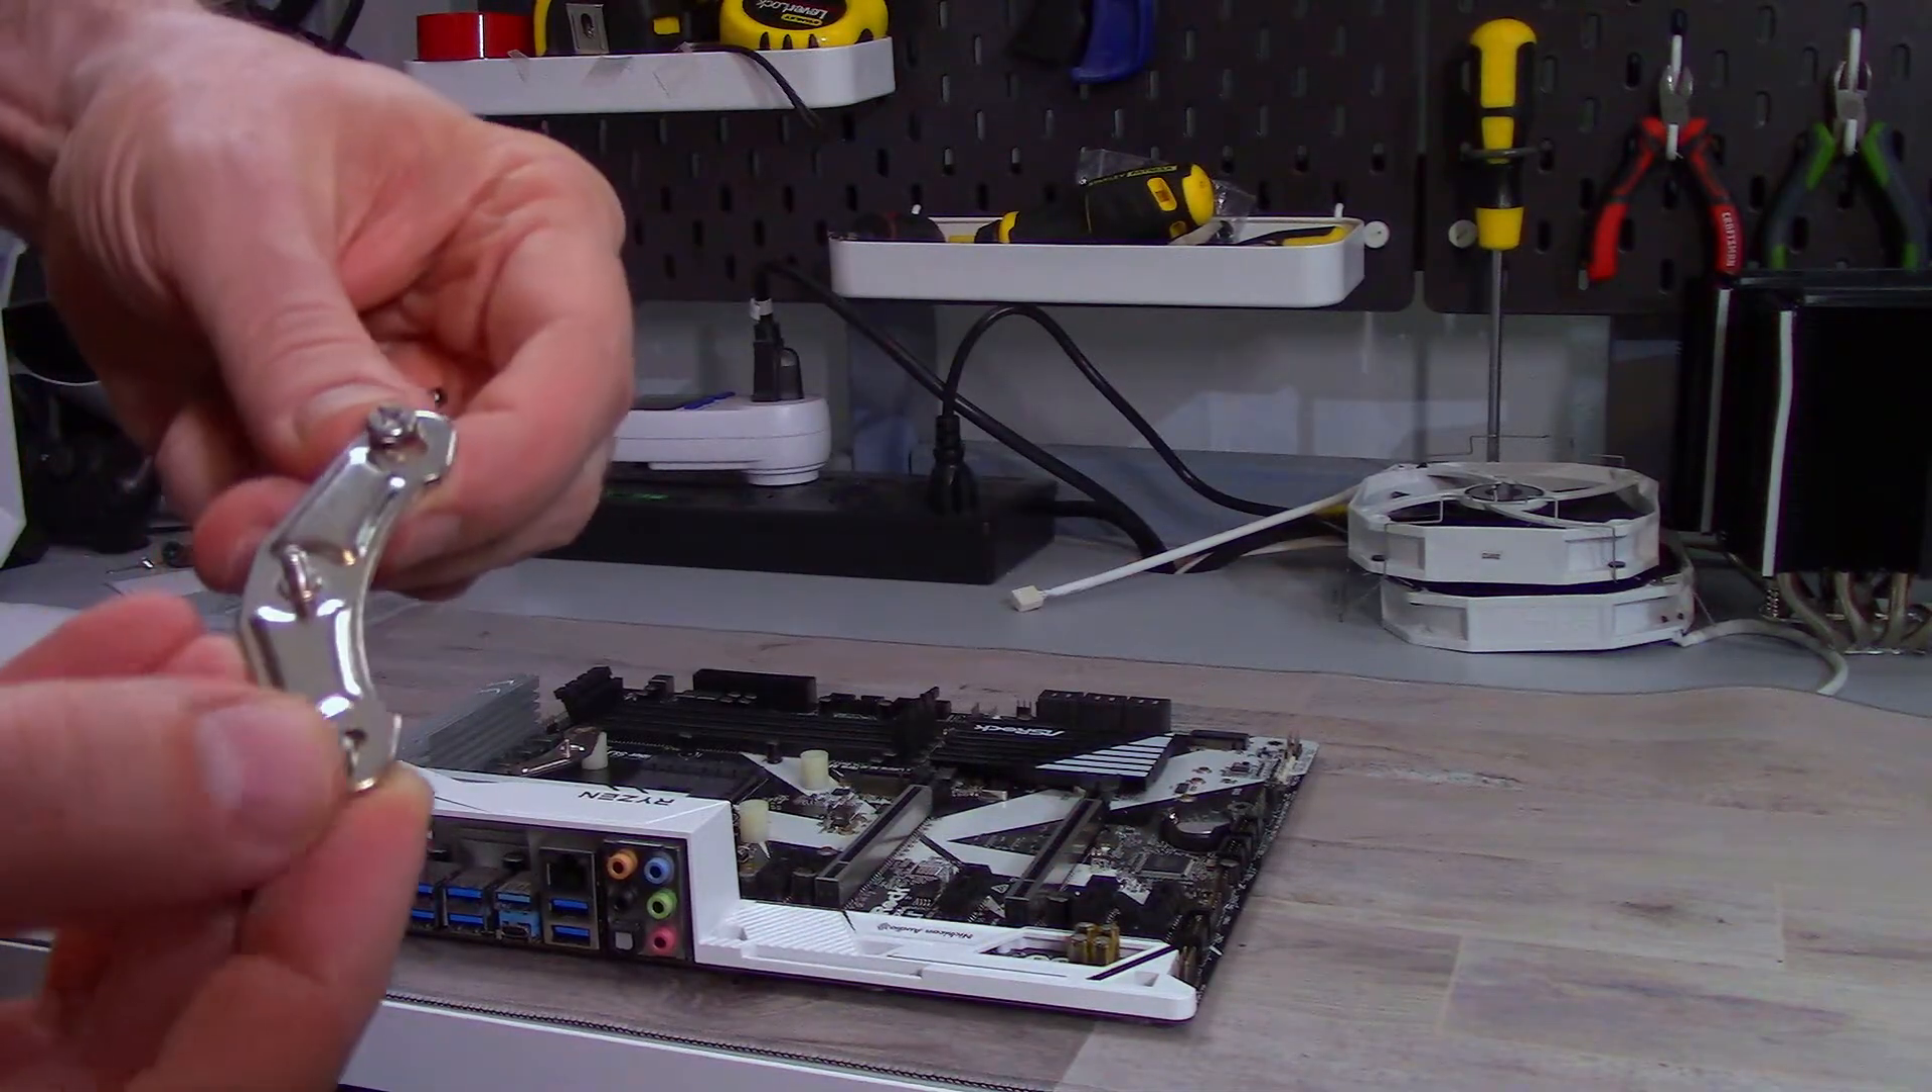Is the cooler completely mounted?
No.